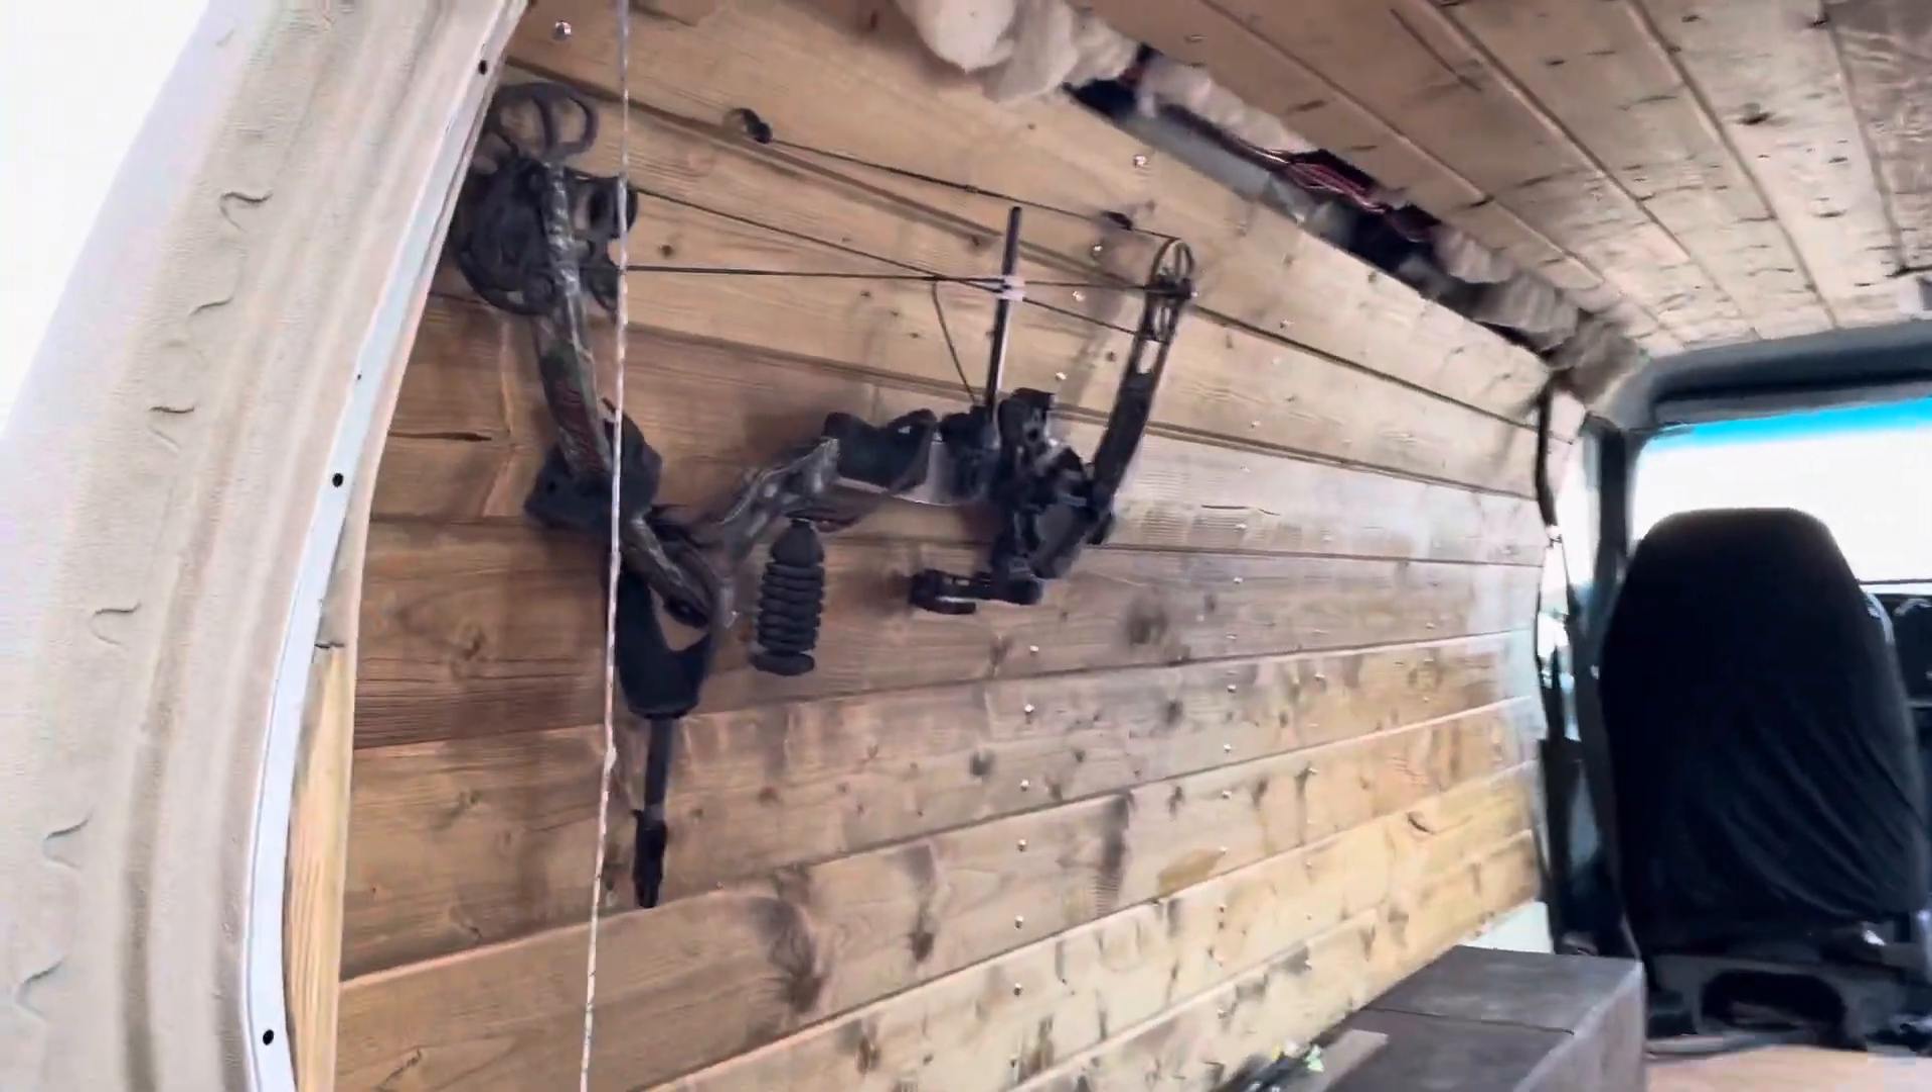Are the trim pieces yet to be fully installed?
Yes.